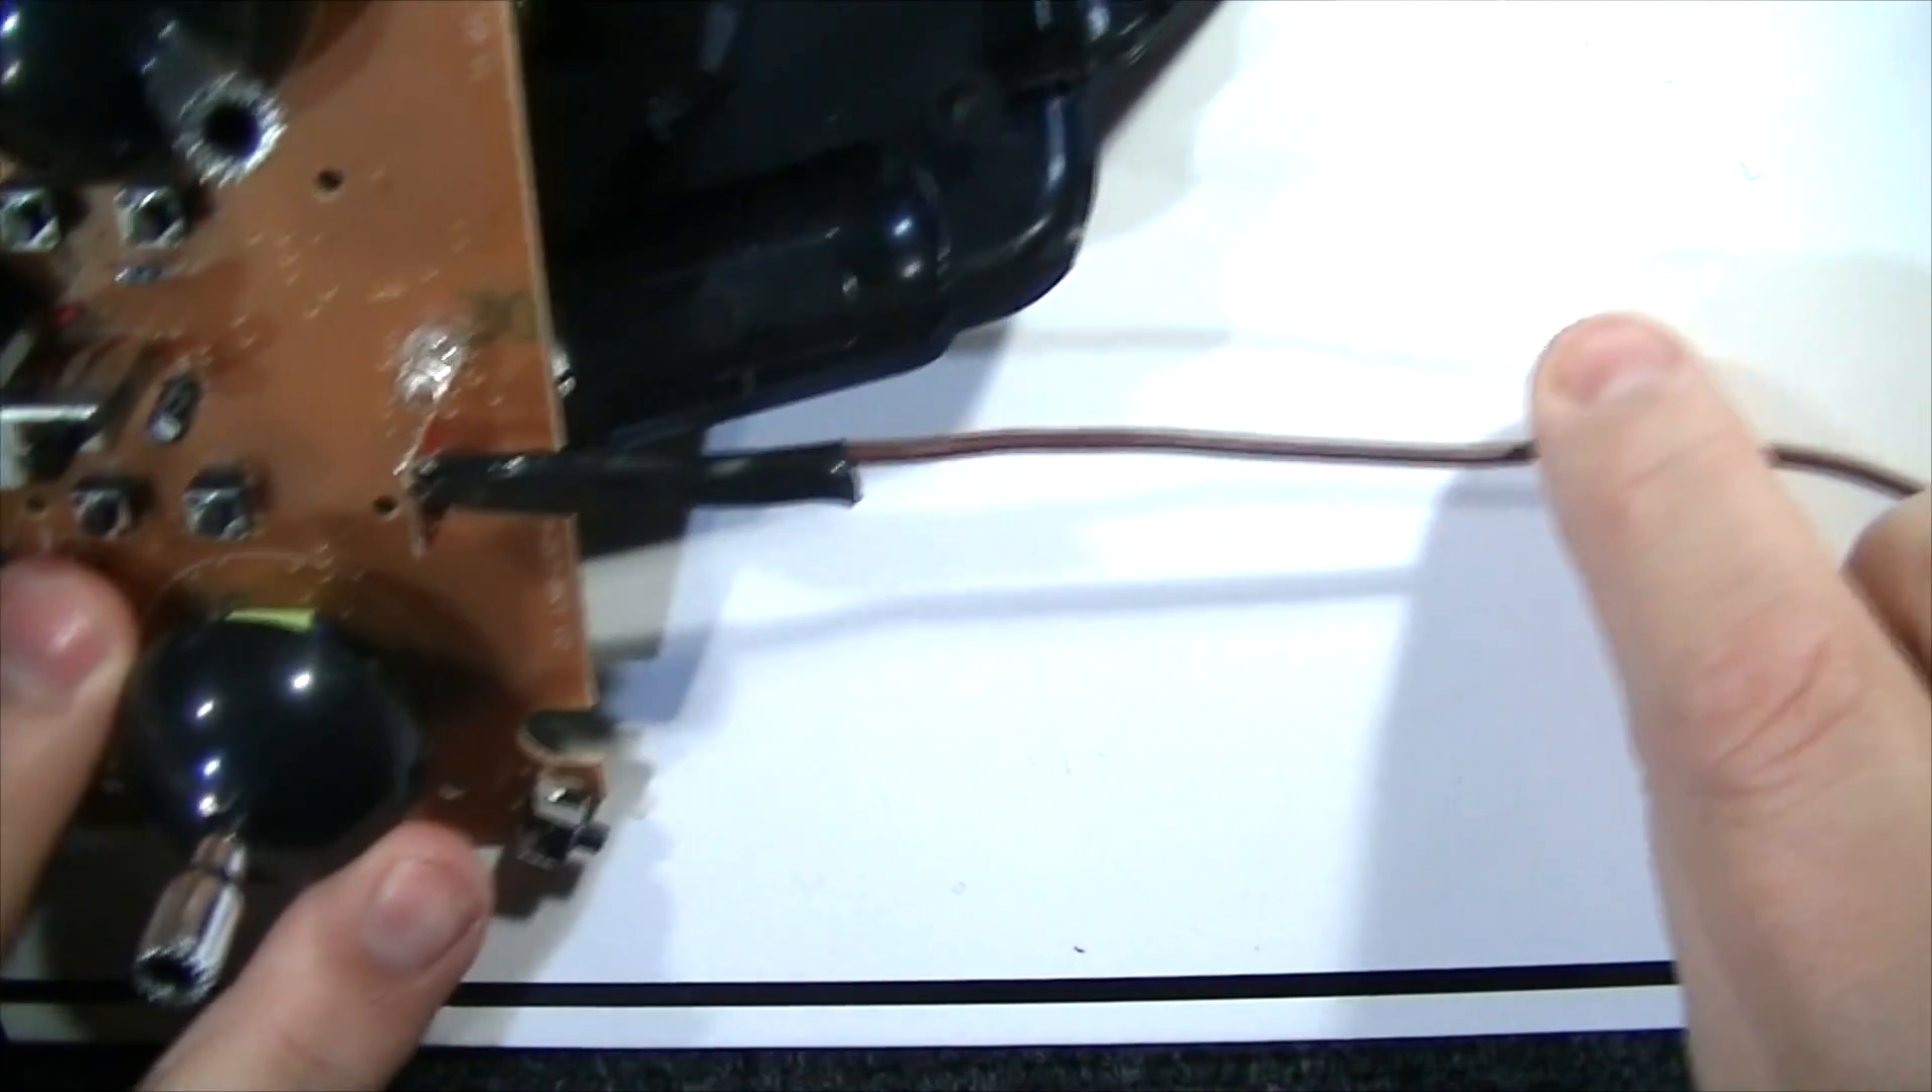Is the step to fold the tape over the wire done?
Yes.